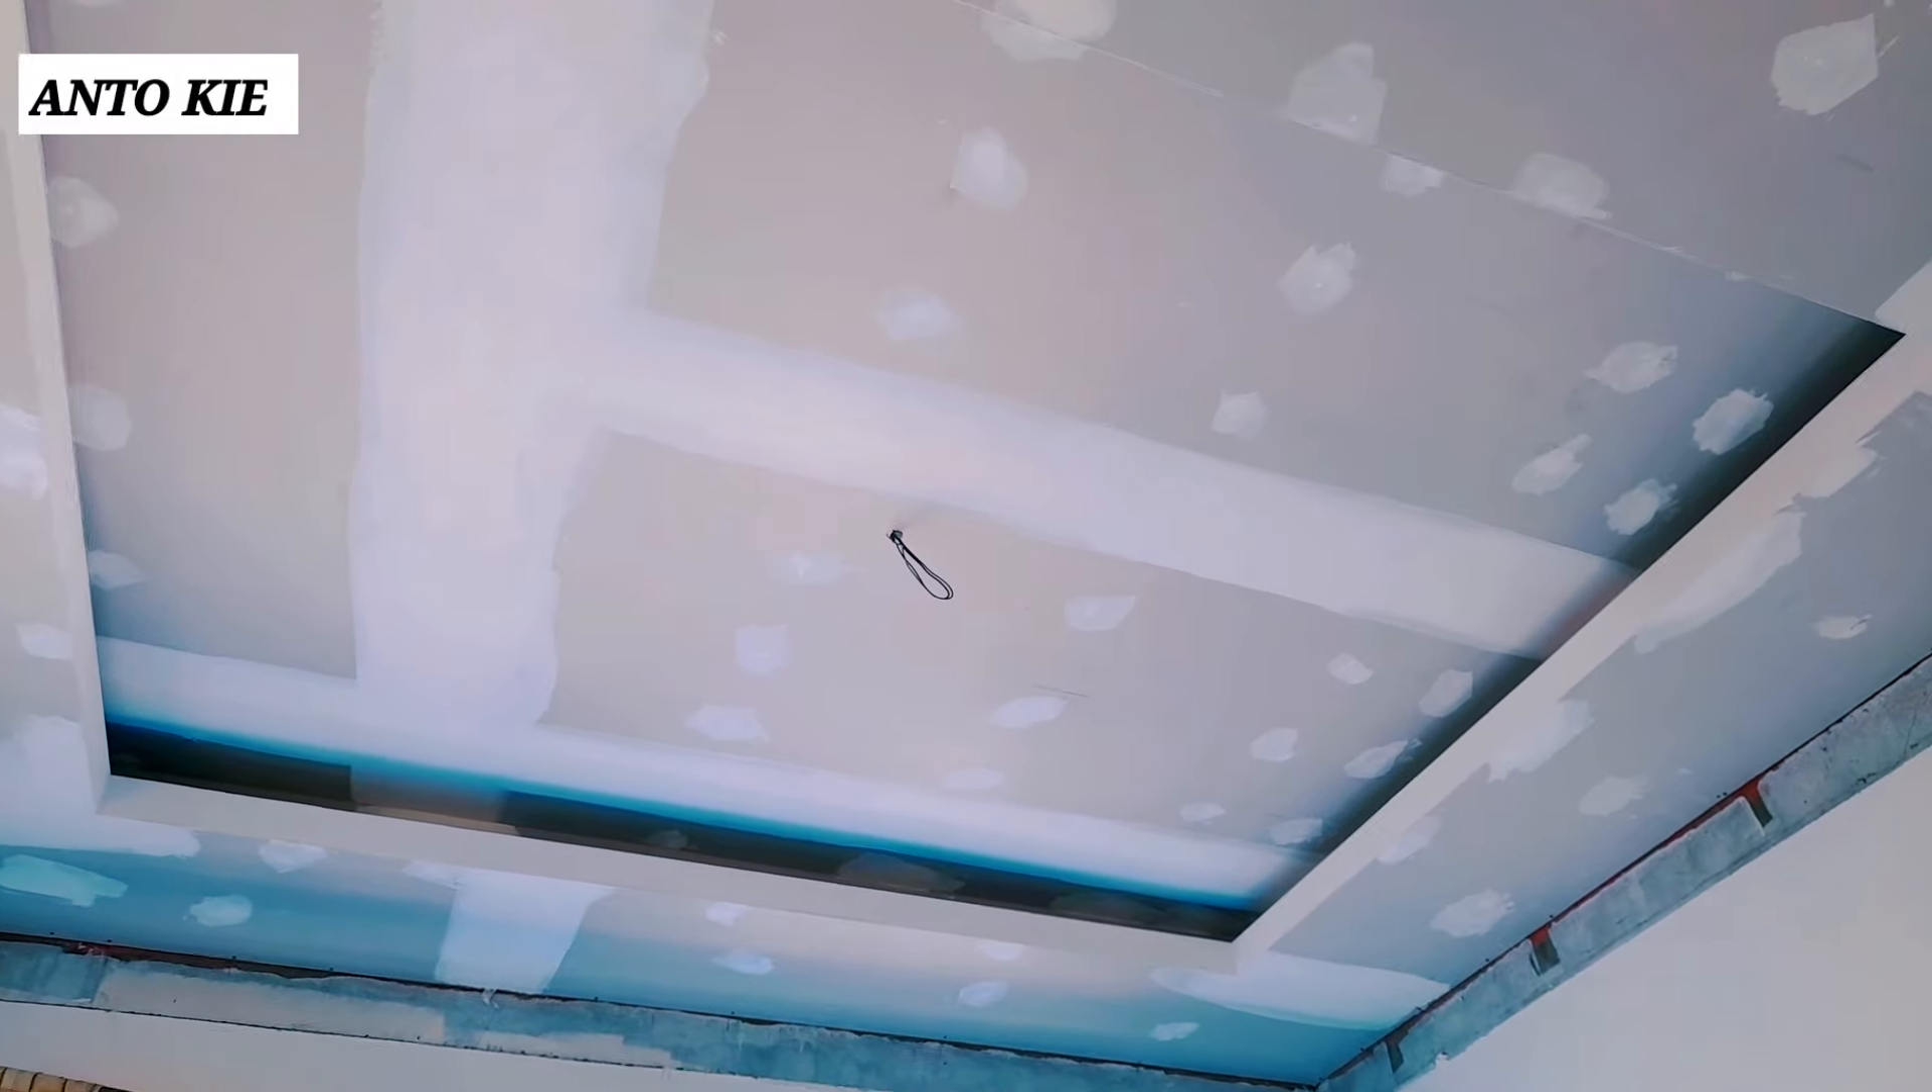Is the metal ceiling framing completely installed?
Yes.